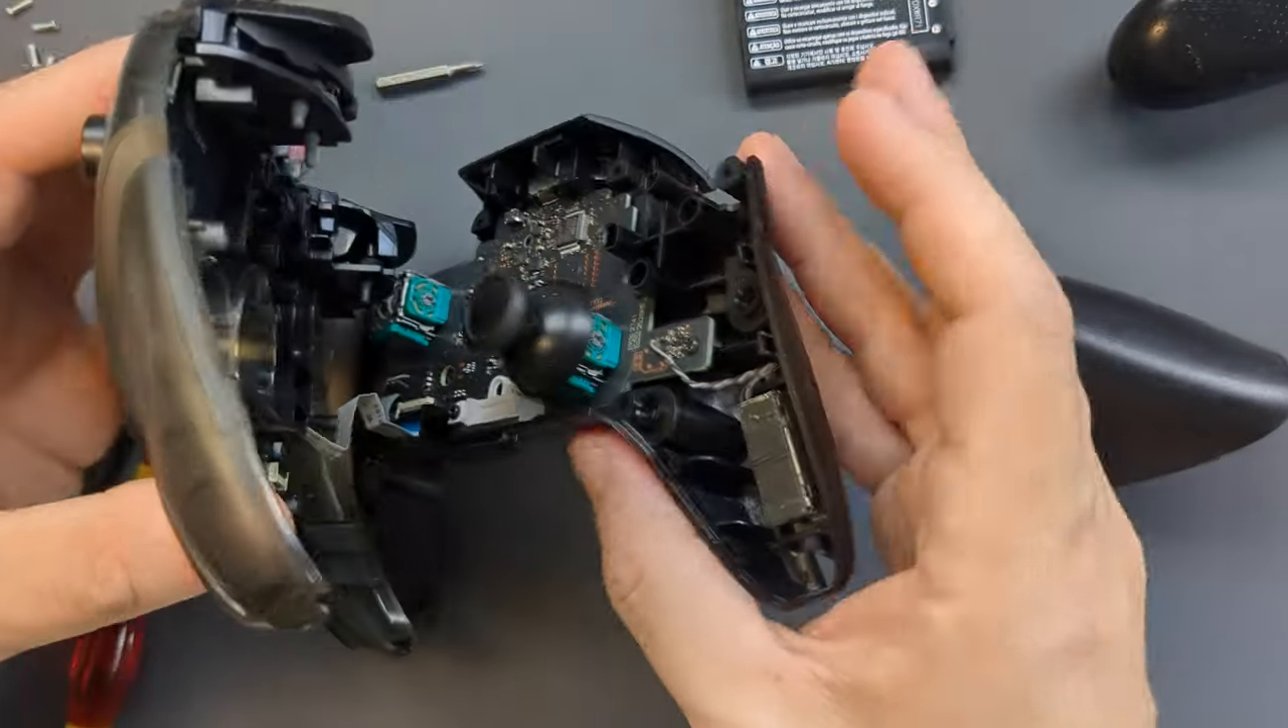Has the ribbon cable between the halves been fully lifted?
No.